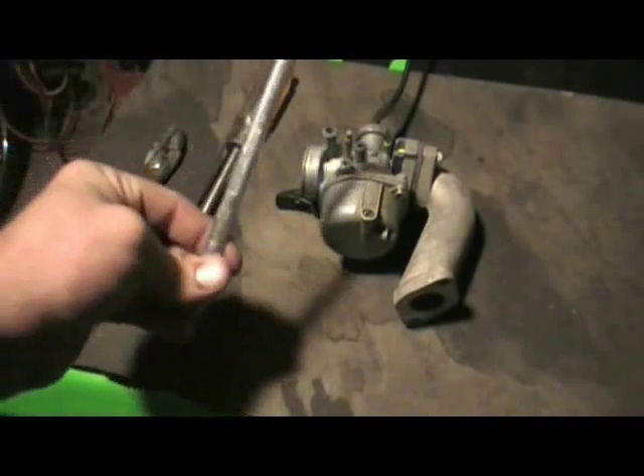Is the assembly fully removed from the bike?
Yes.